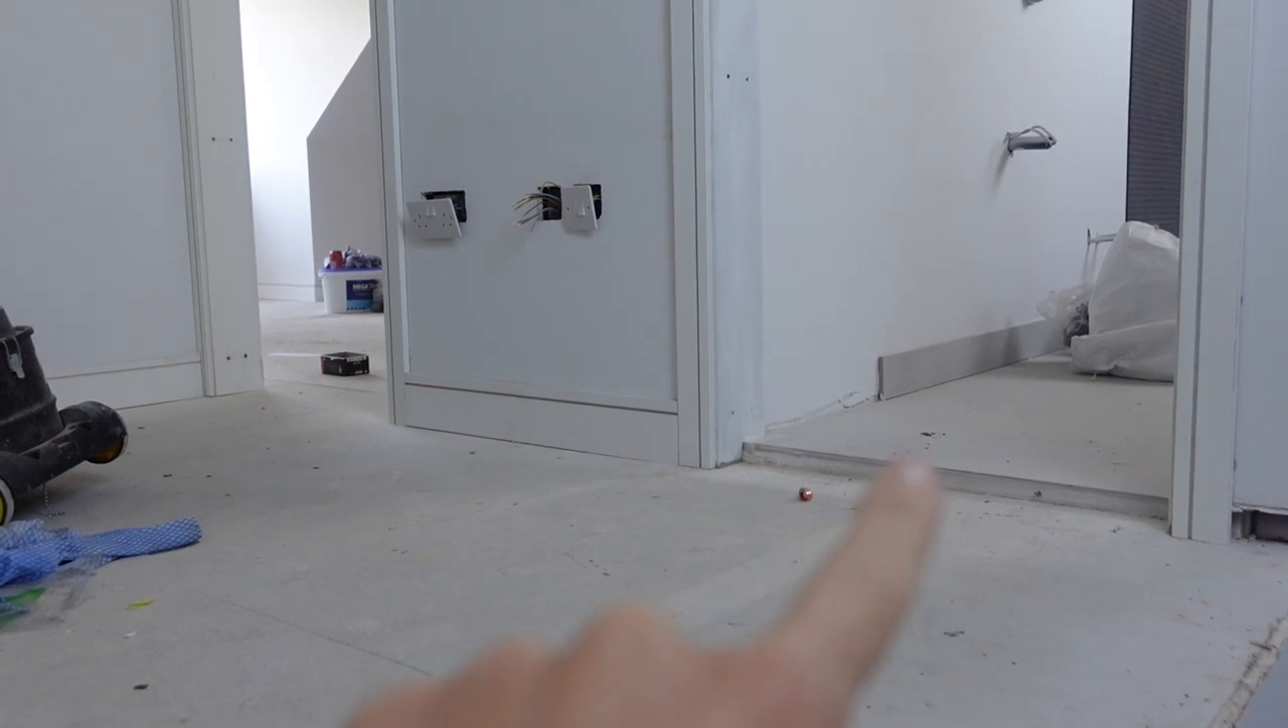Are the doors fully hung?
No.